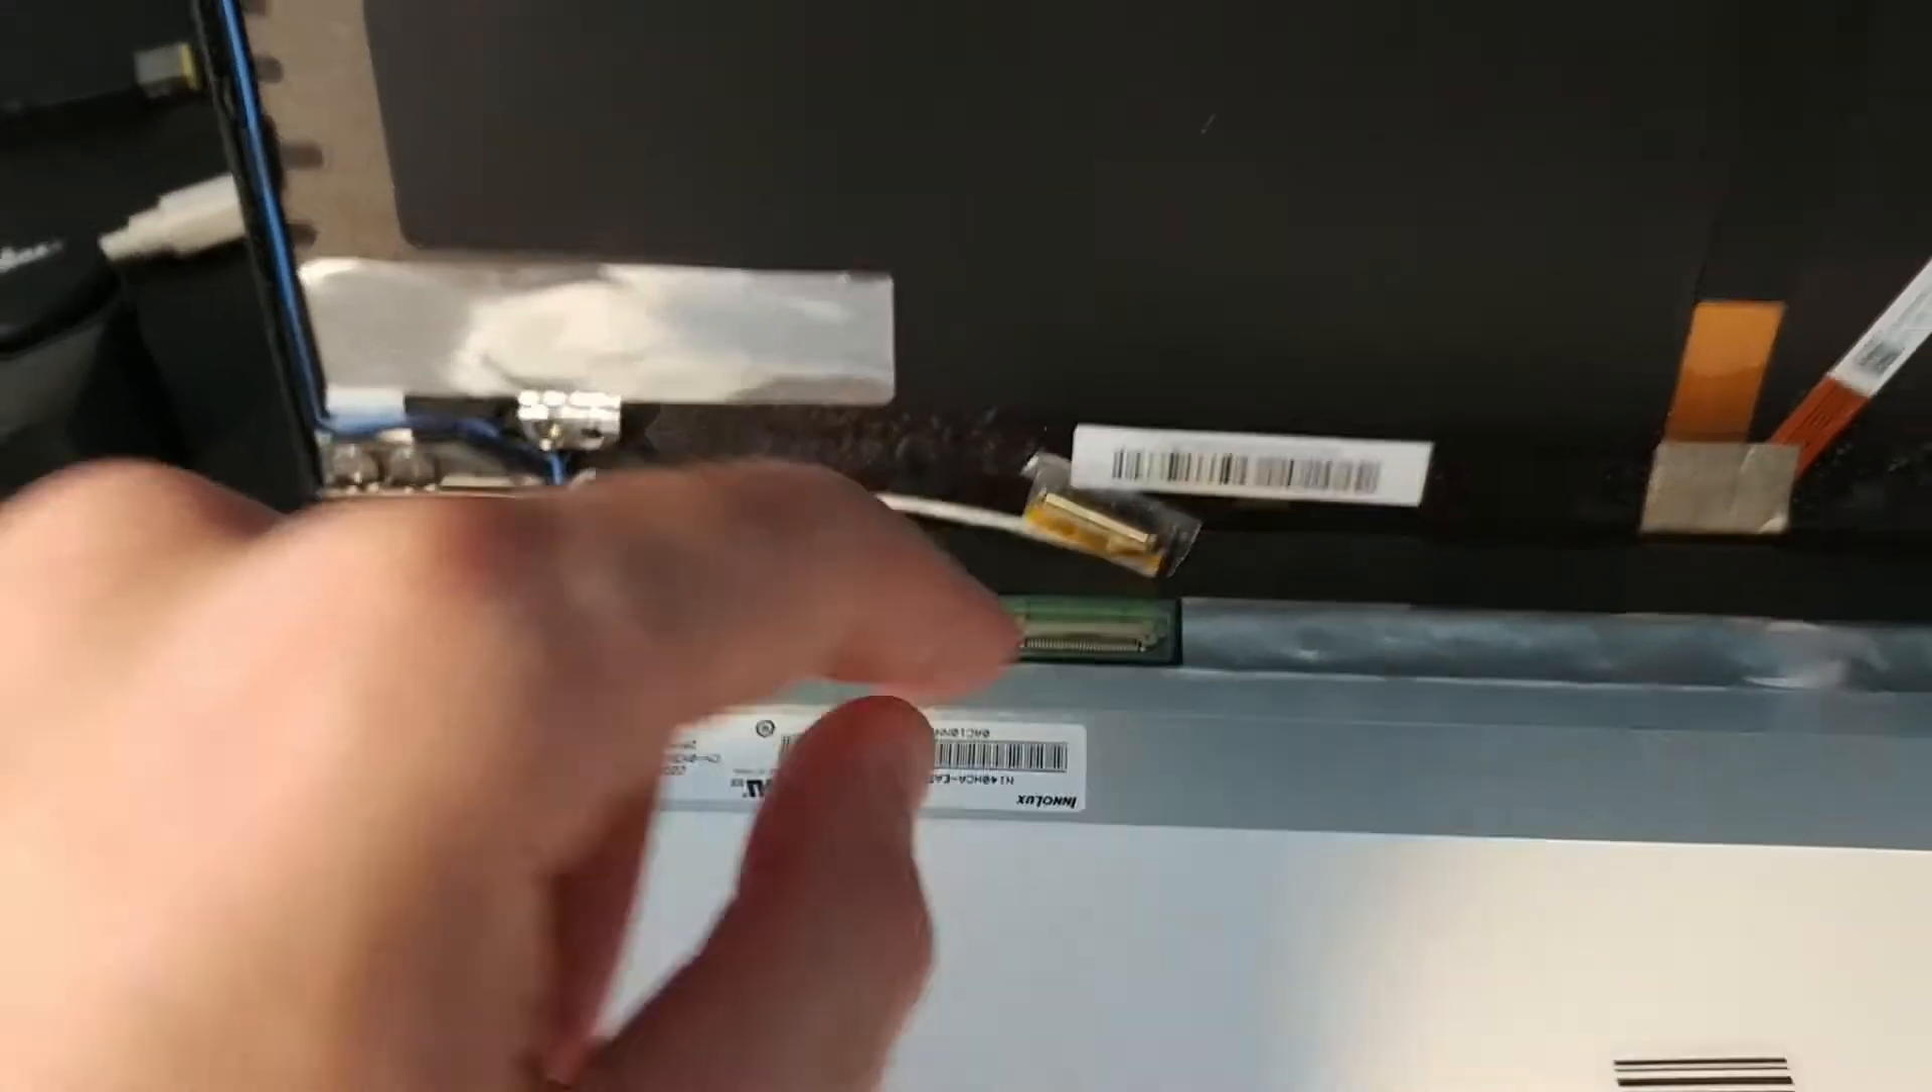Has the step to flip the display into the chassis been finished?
No.